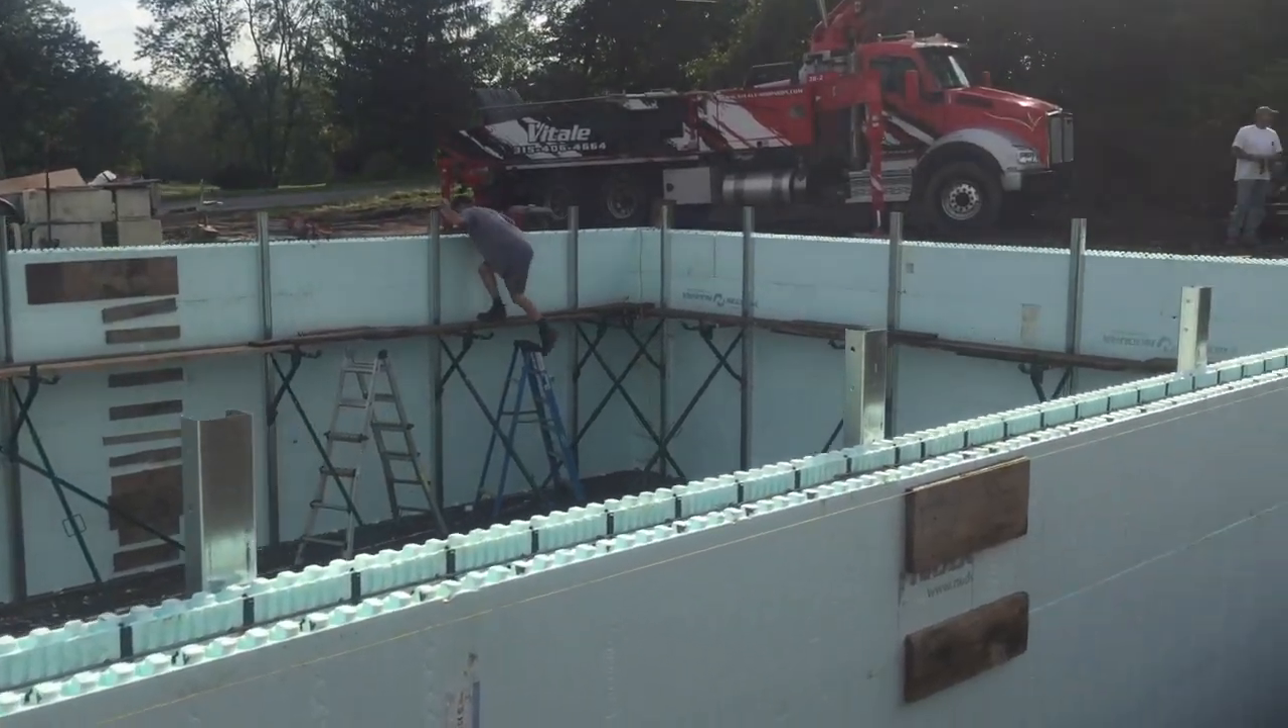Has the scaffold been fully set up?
Yes.